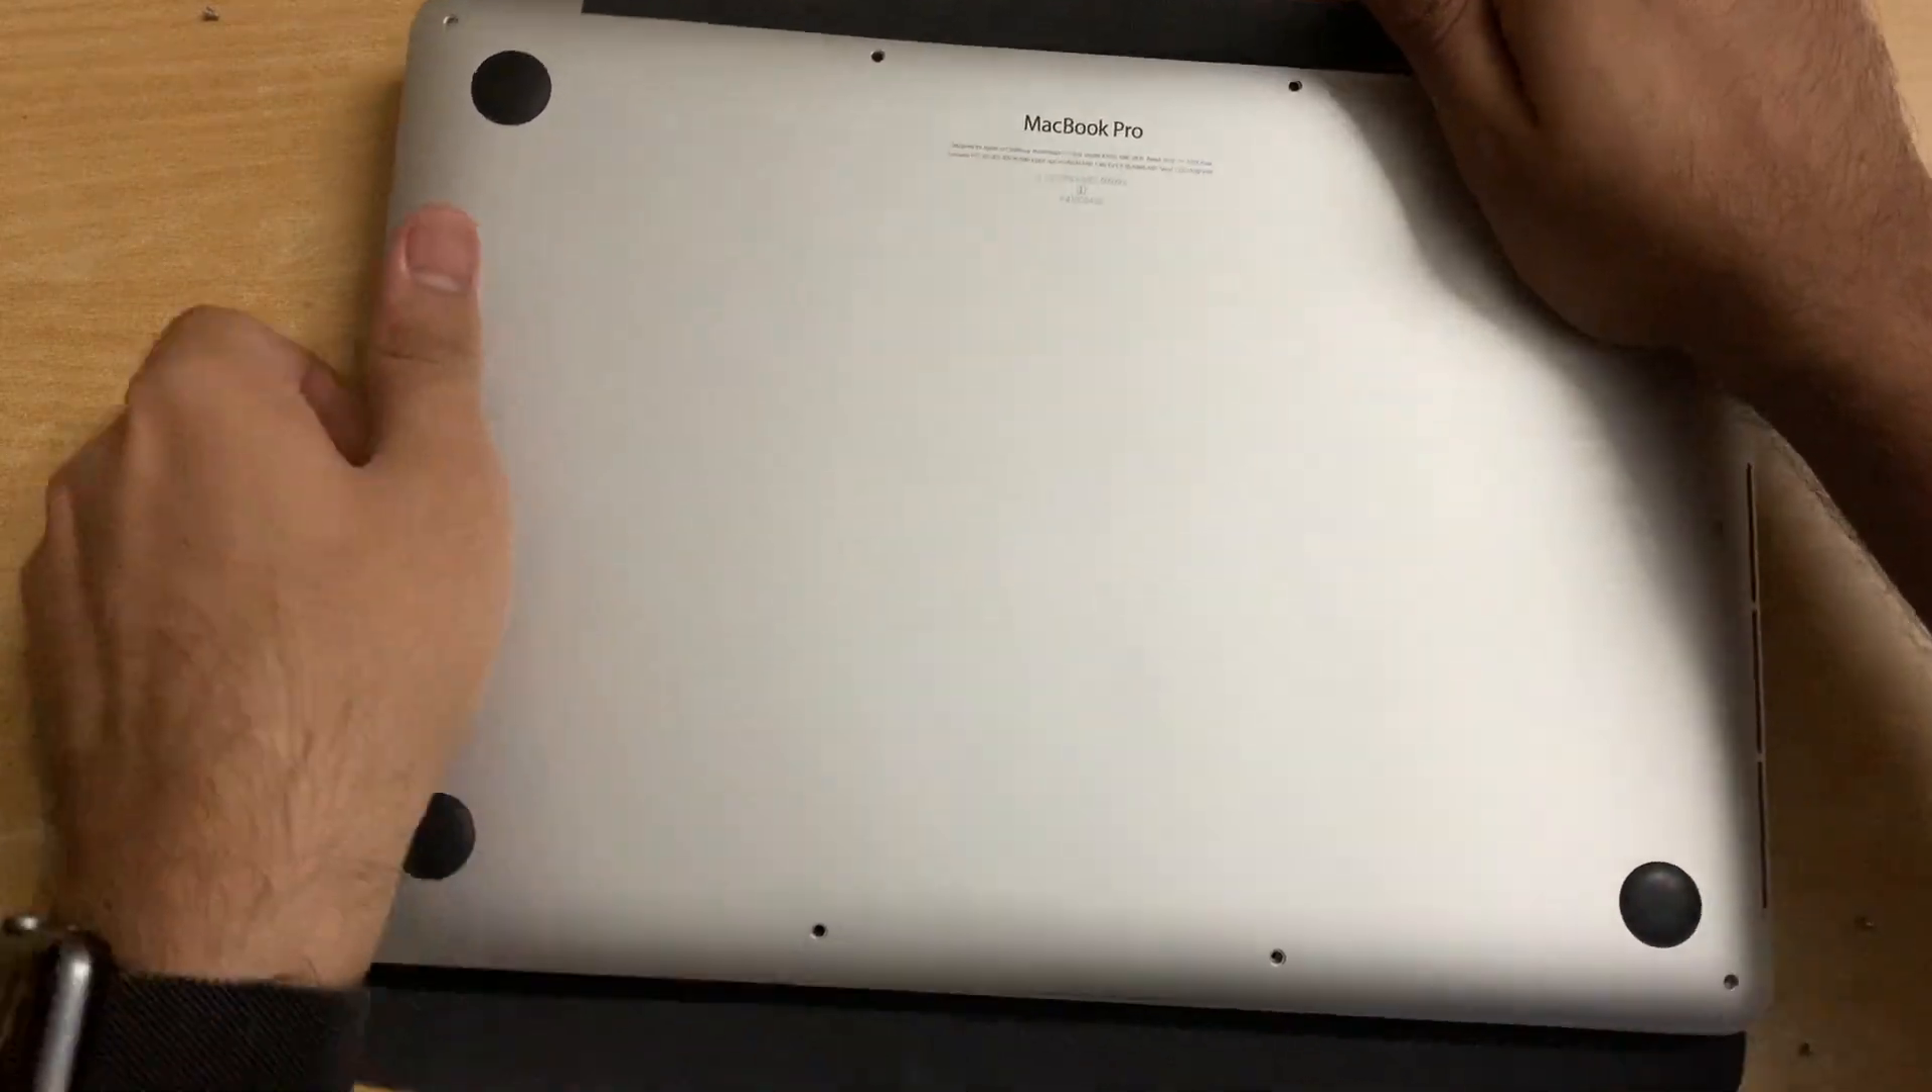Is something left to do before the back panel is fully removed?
Yes.